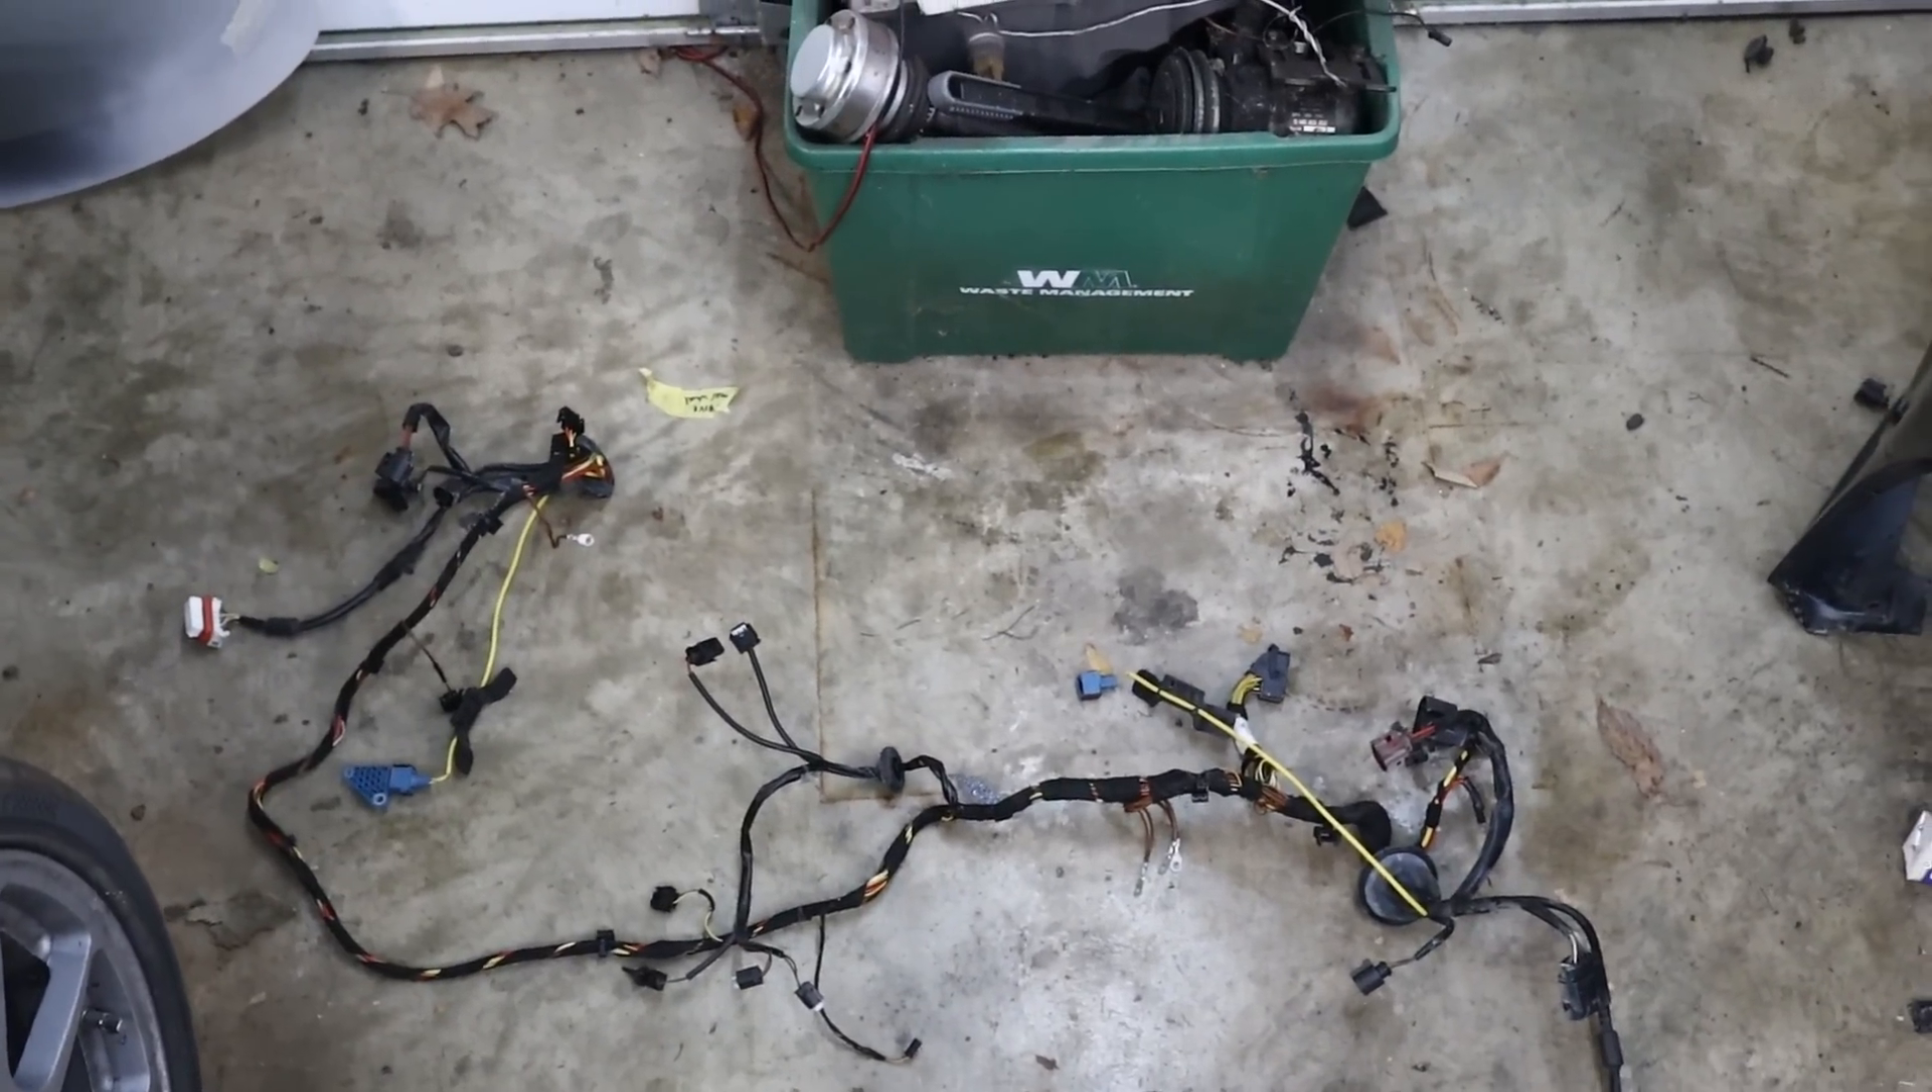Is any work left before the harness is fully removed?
No.